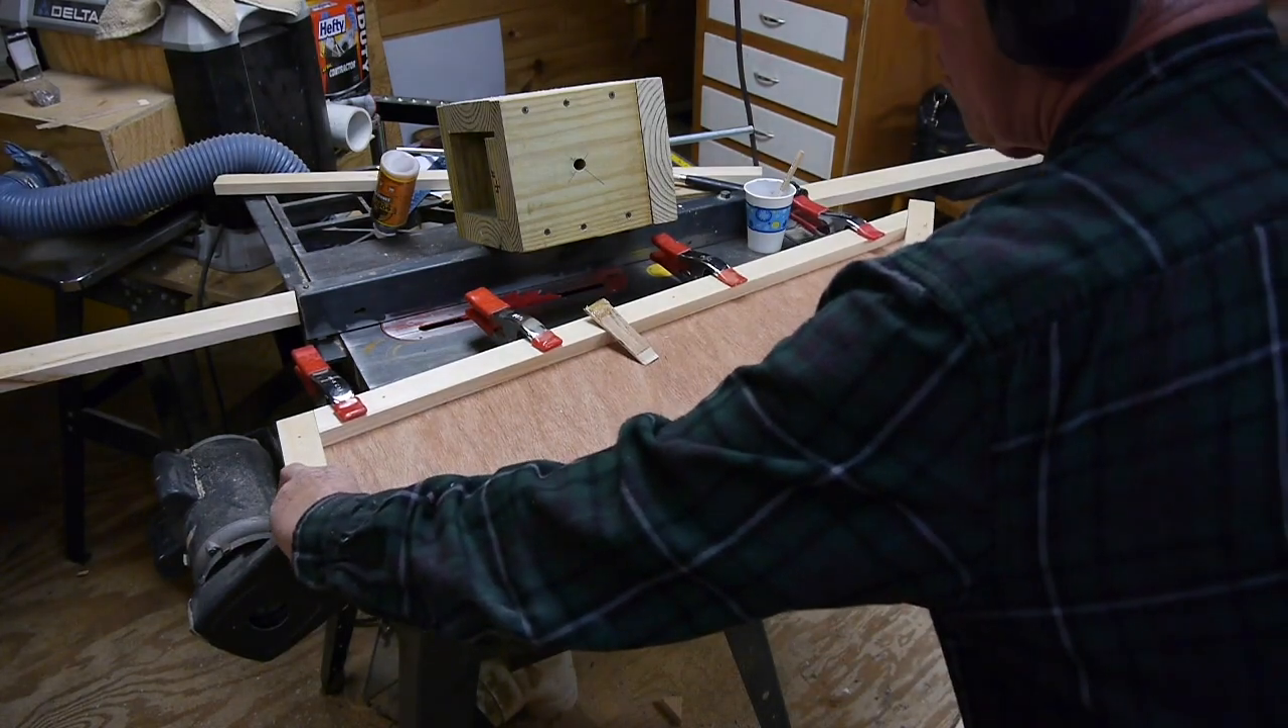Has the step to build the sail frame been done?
No.